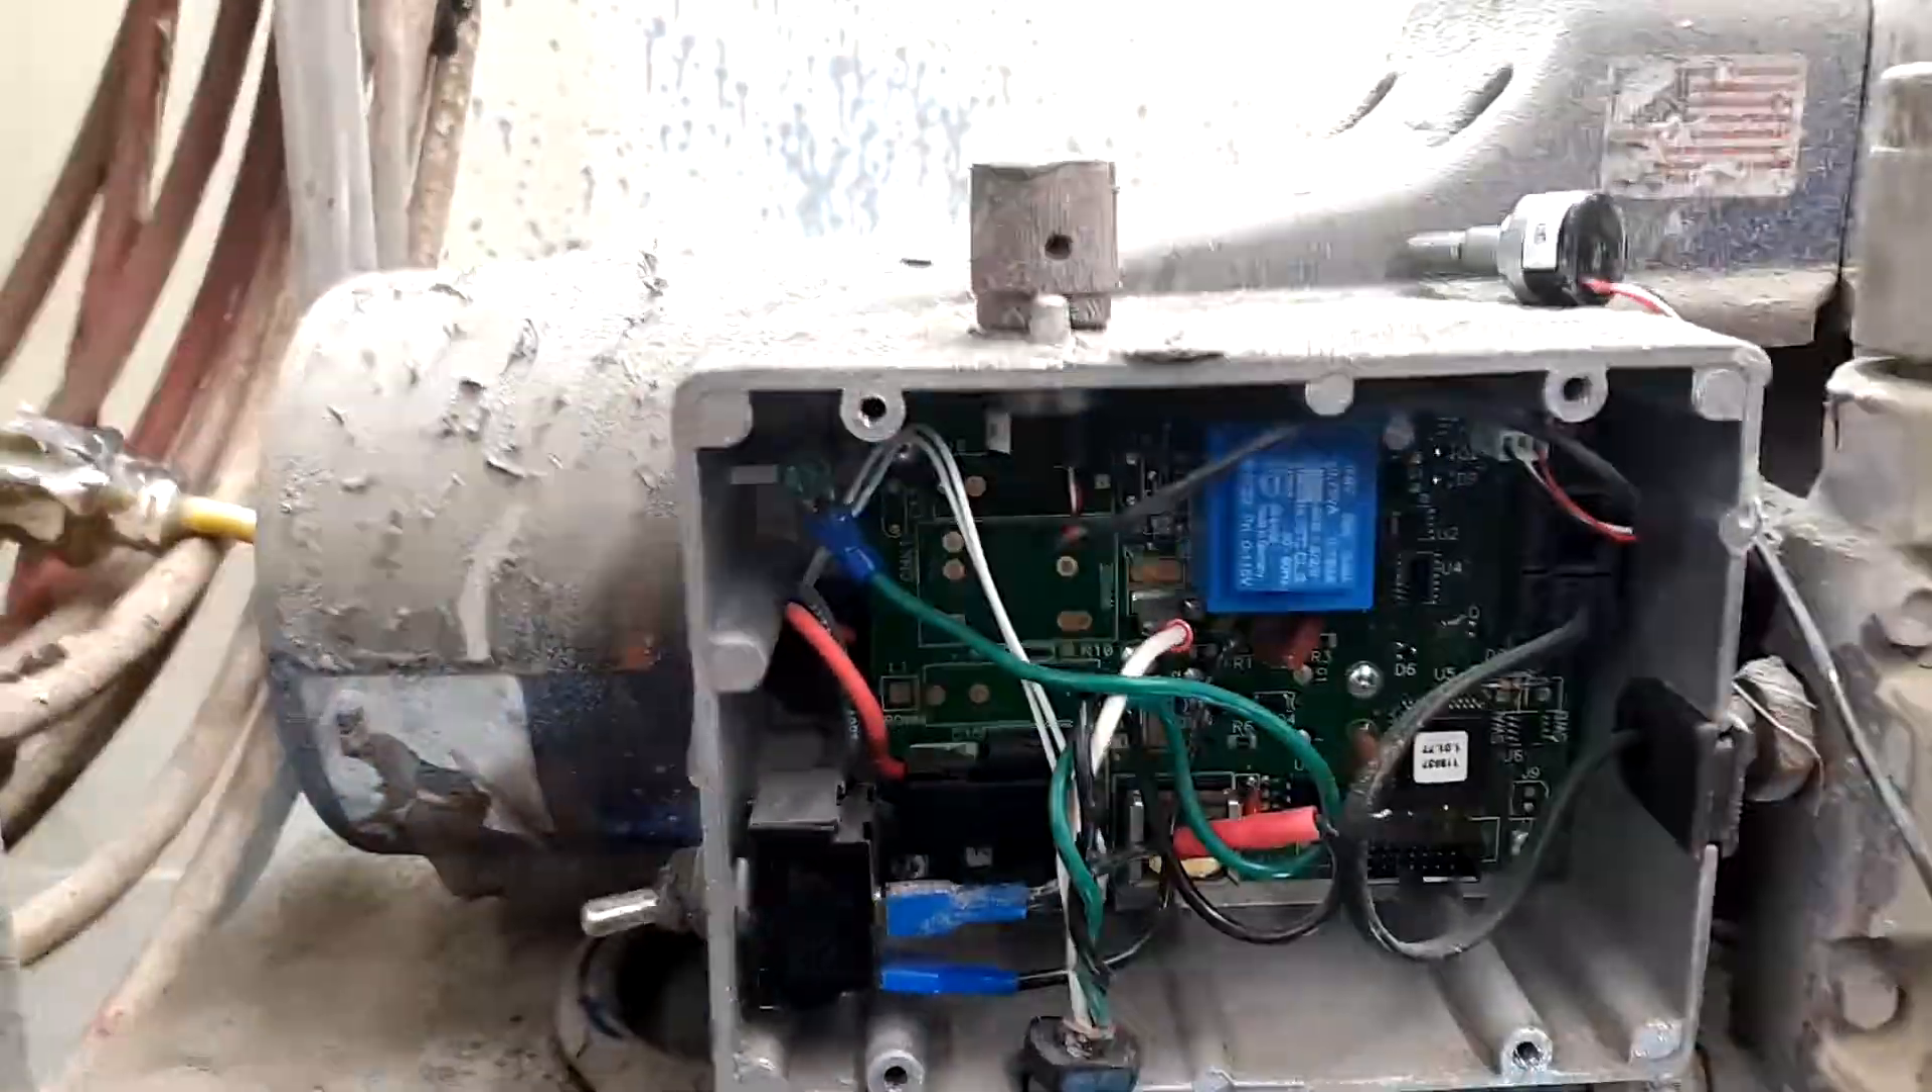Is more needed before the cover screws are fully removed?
No.